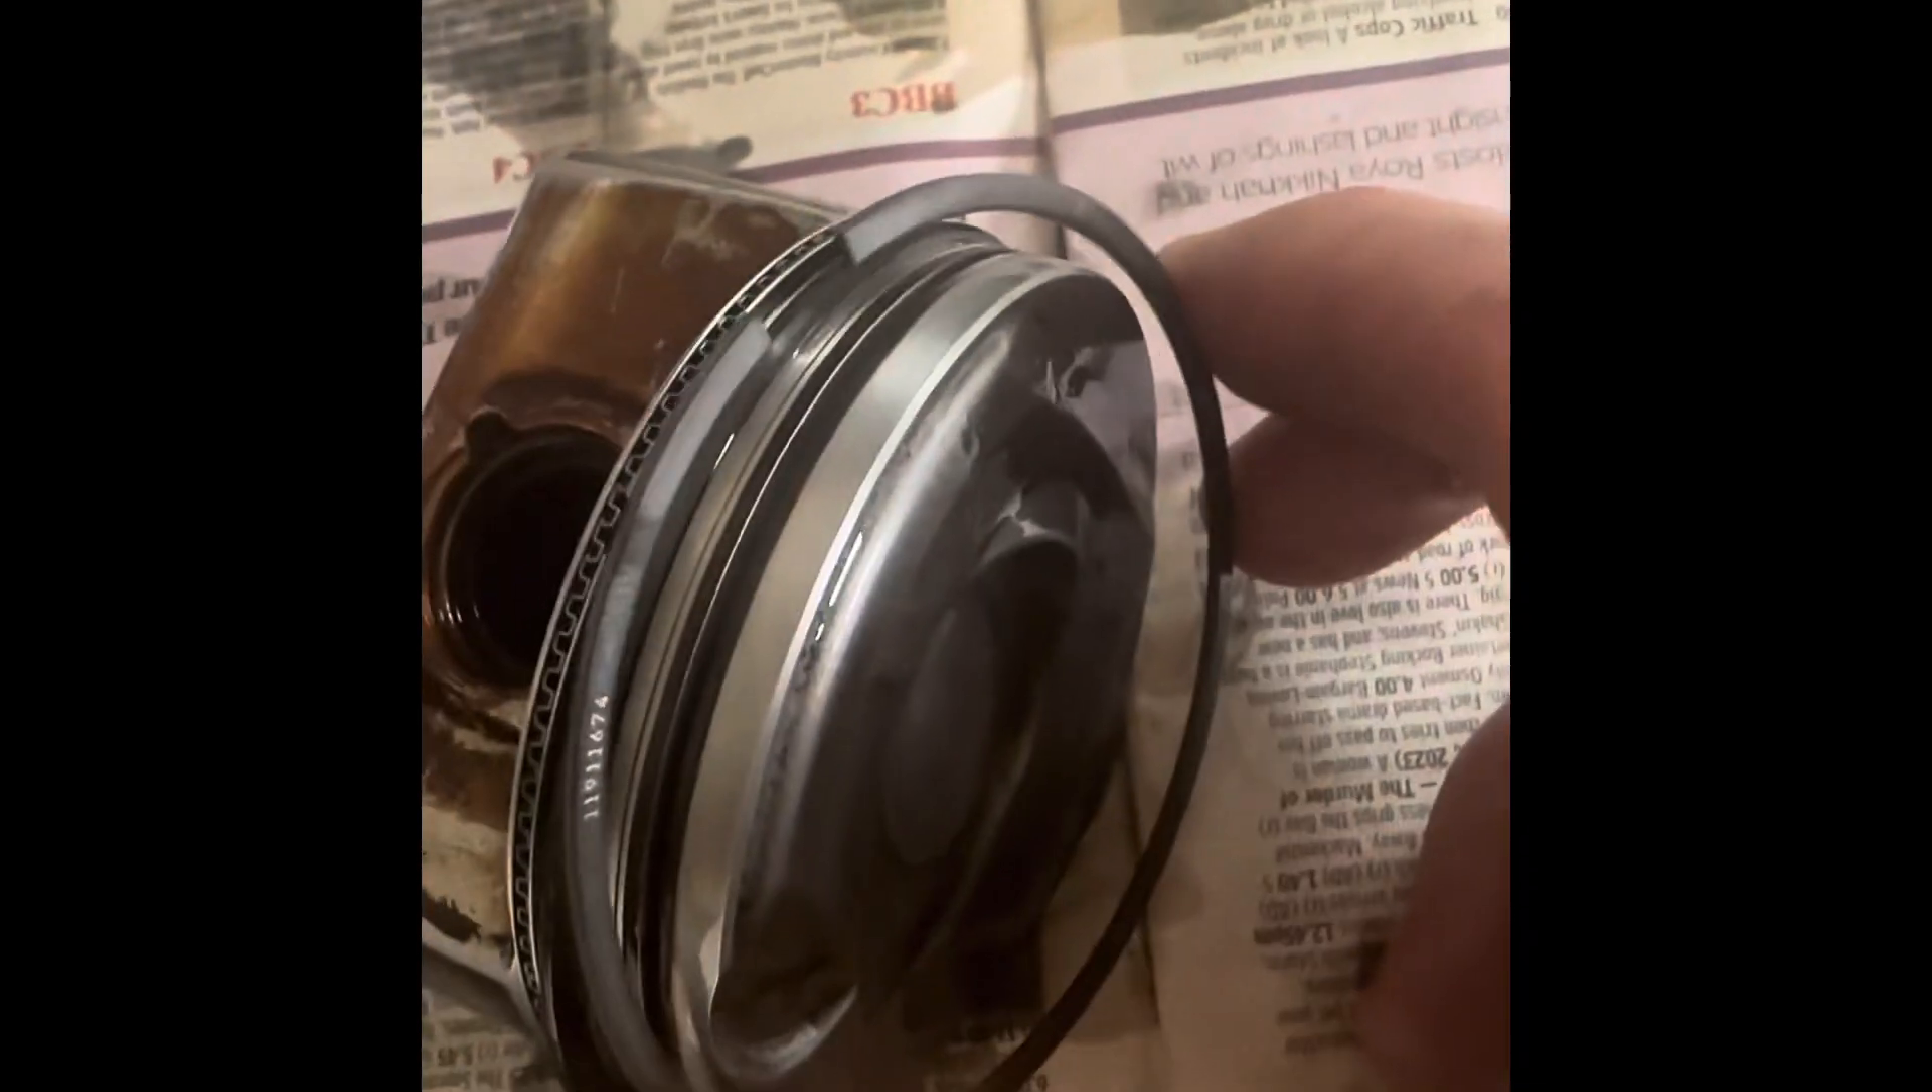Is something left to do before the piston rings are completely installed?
Yes.